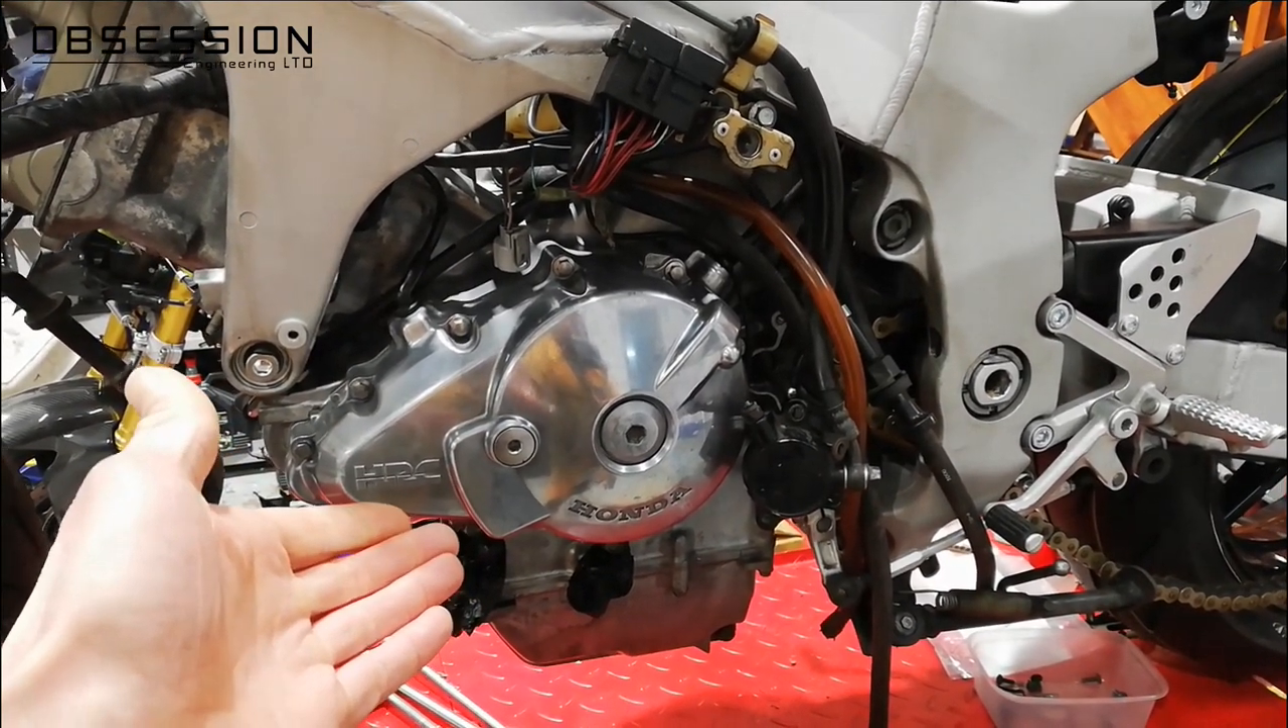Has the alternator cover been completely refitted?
Yes.